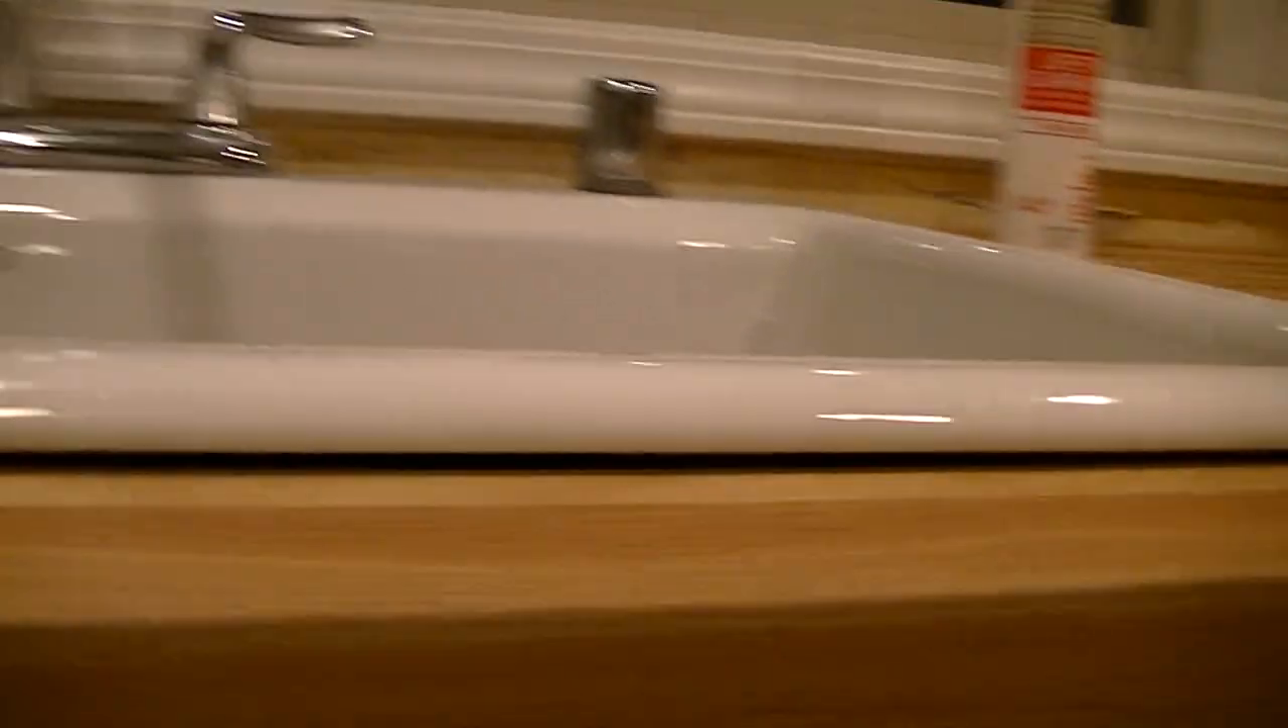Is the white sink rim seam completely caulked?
No.